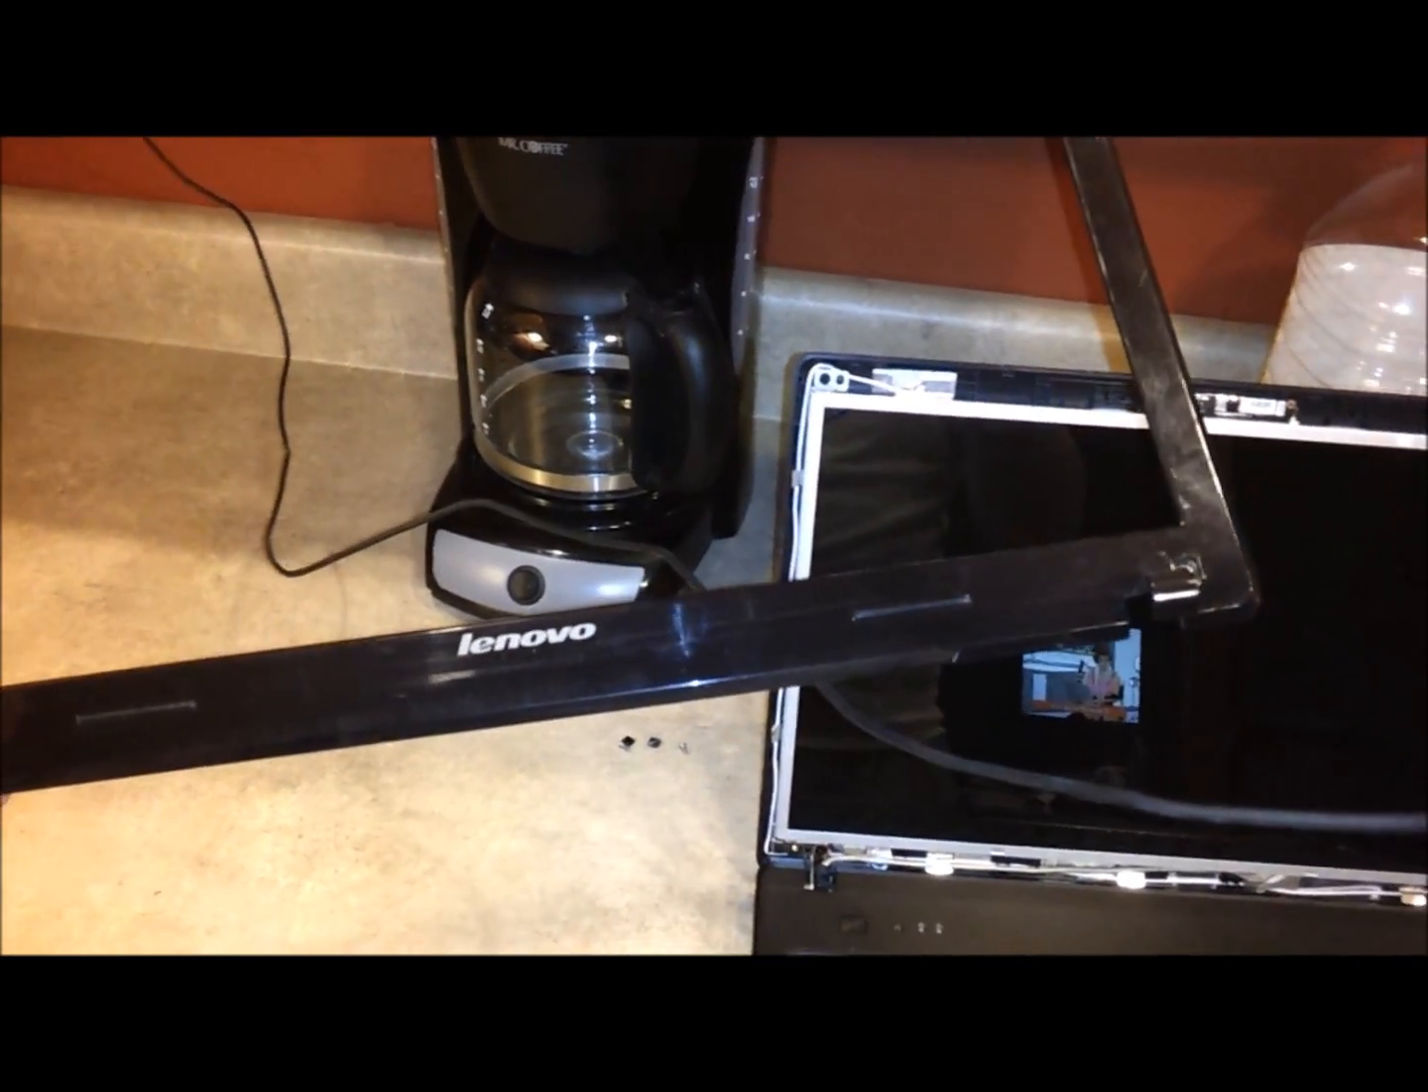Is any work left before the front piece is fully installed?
Yes.